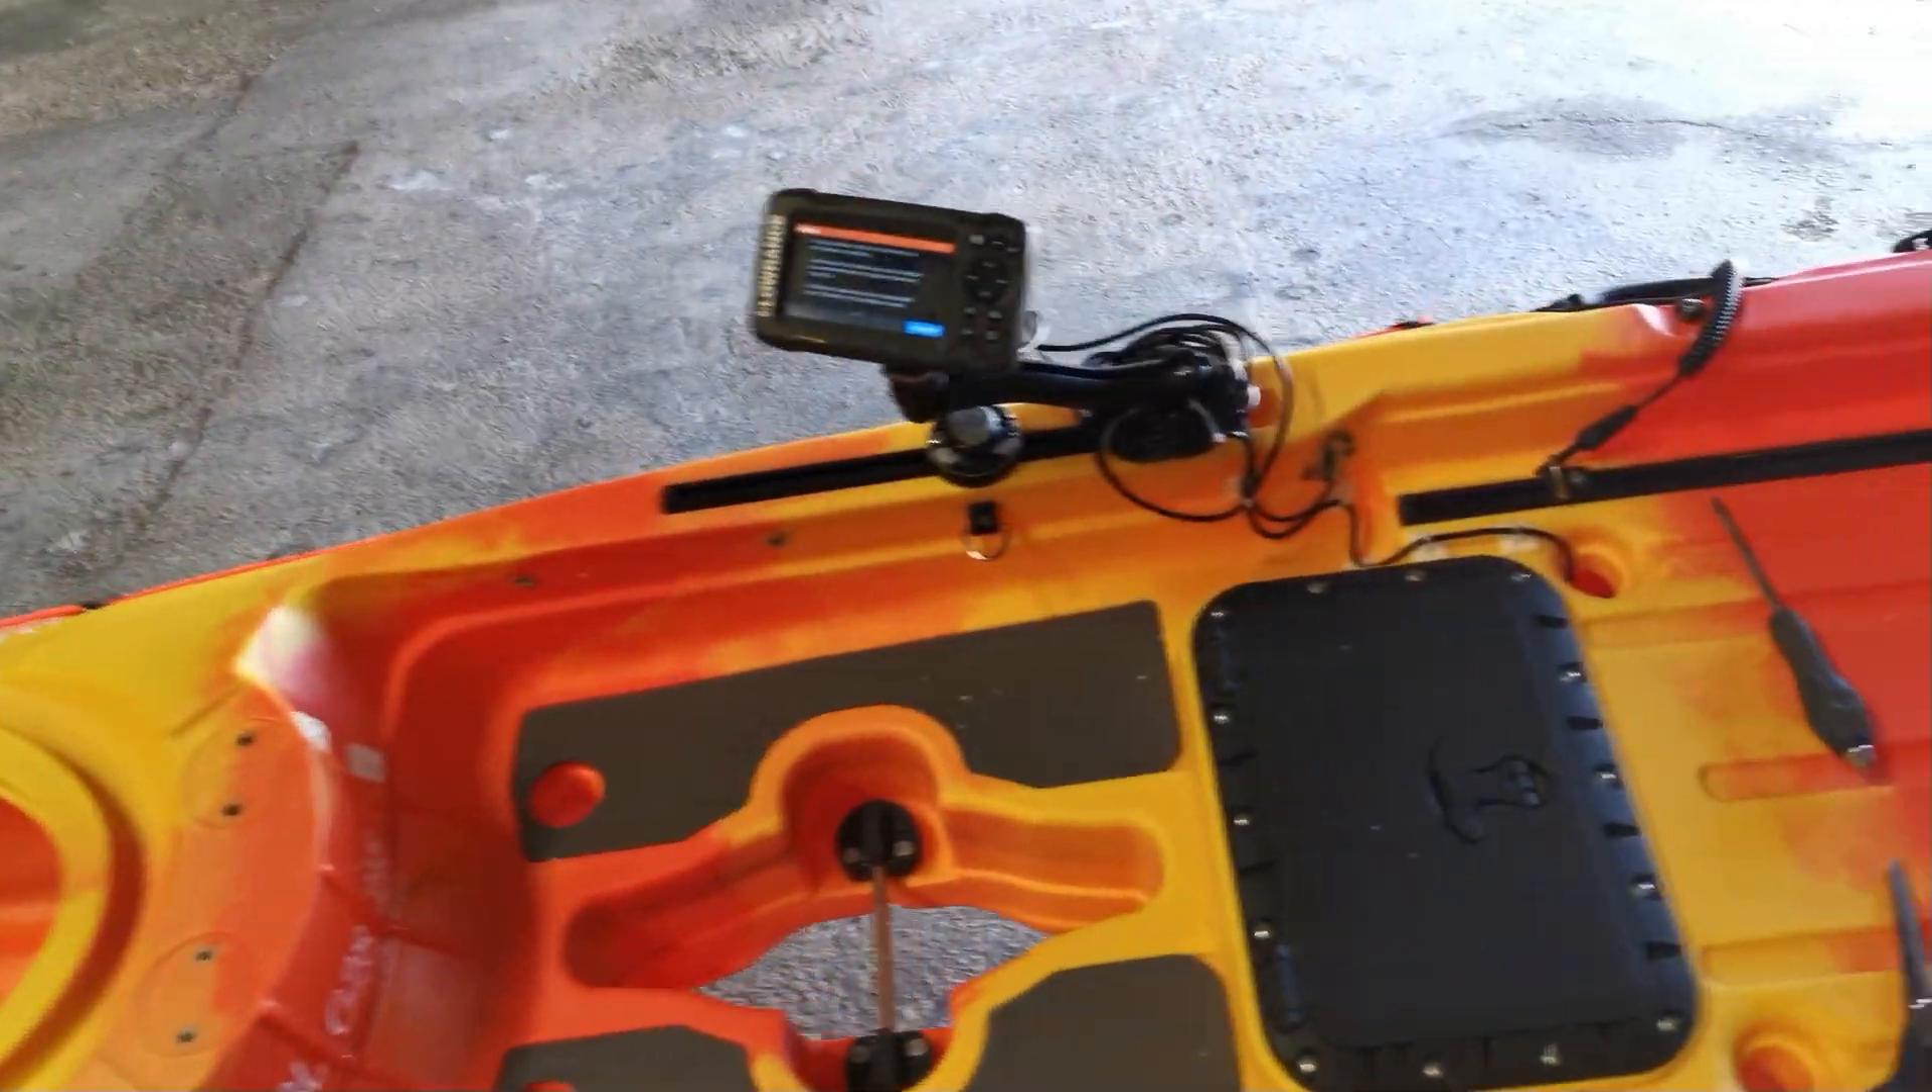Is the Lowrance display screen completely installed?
Yes.